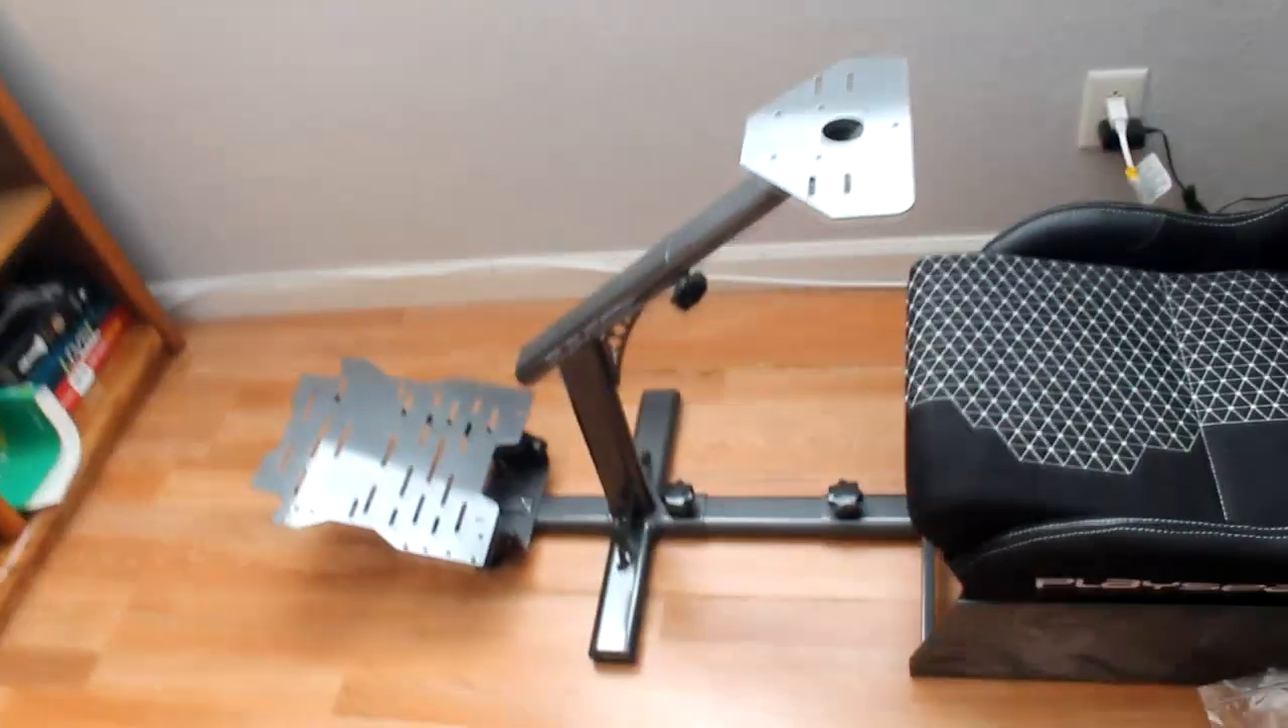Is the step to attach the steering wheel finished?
No.